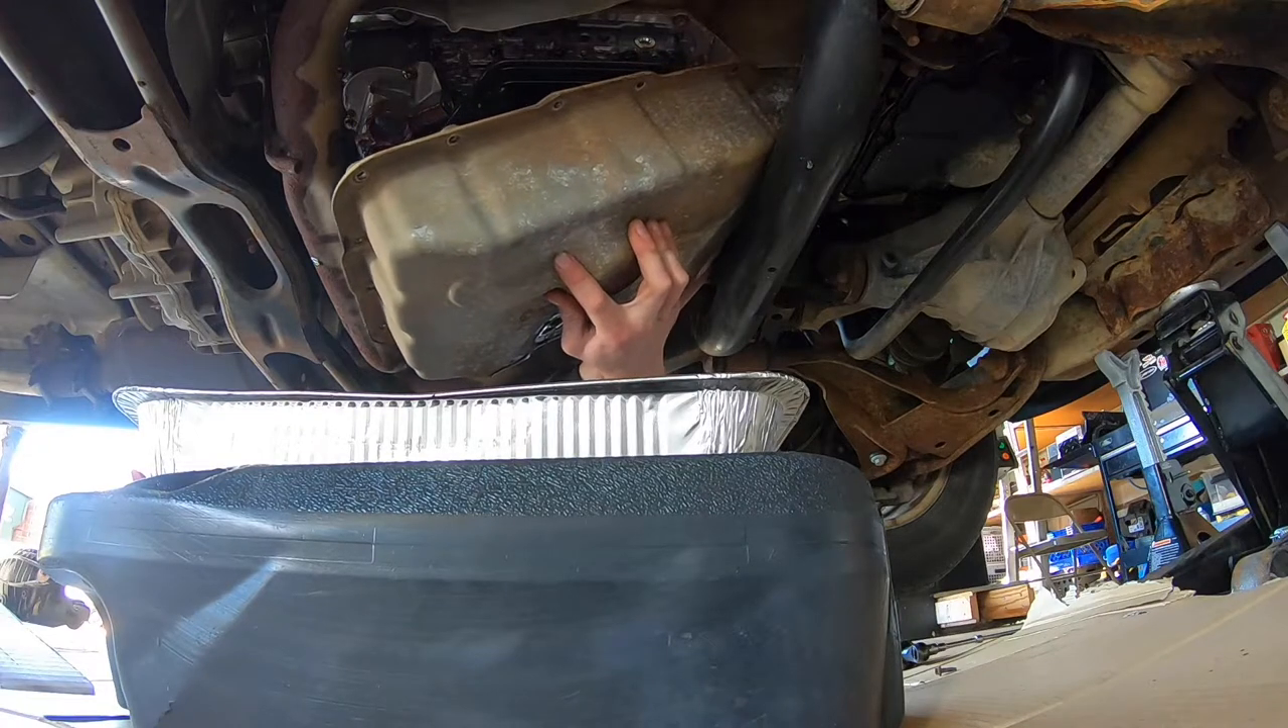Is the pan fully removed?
No.